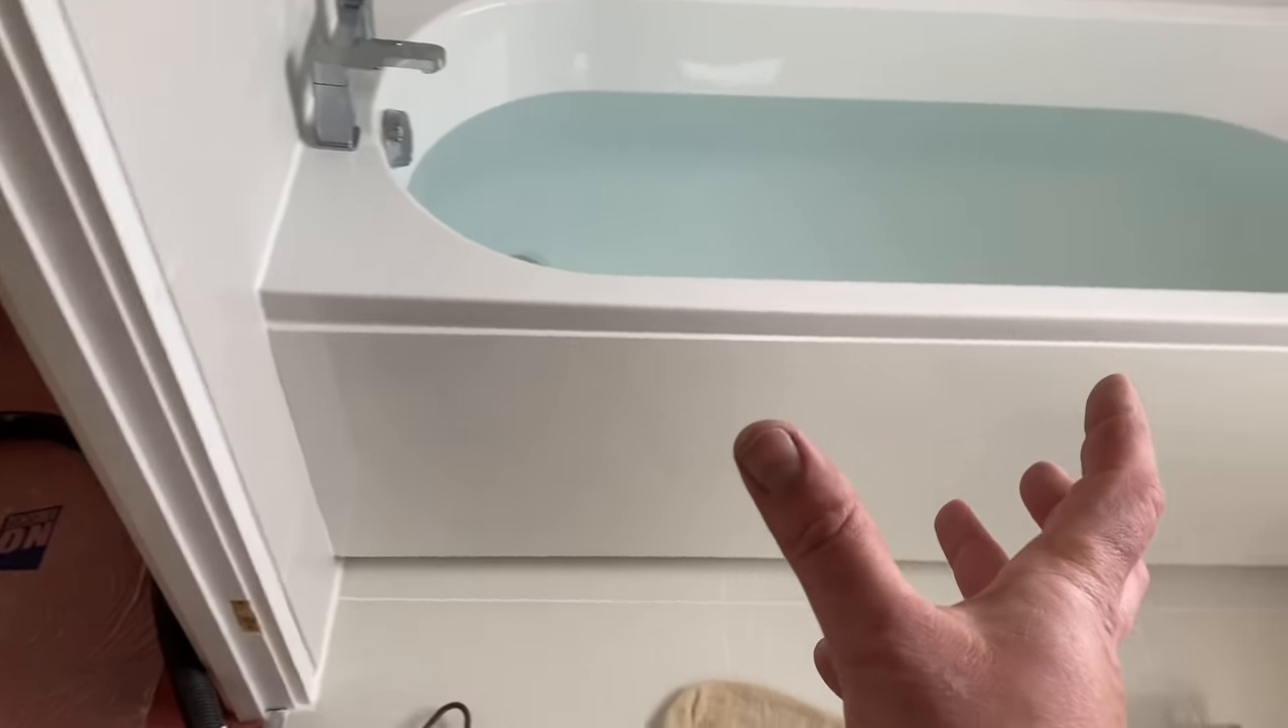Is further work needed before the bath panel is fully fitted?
No.